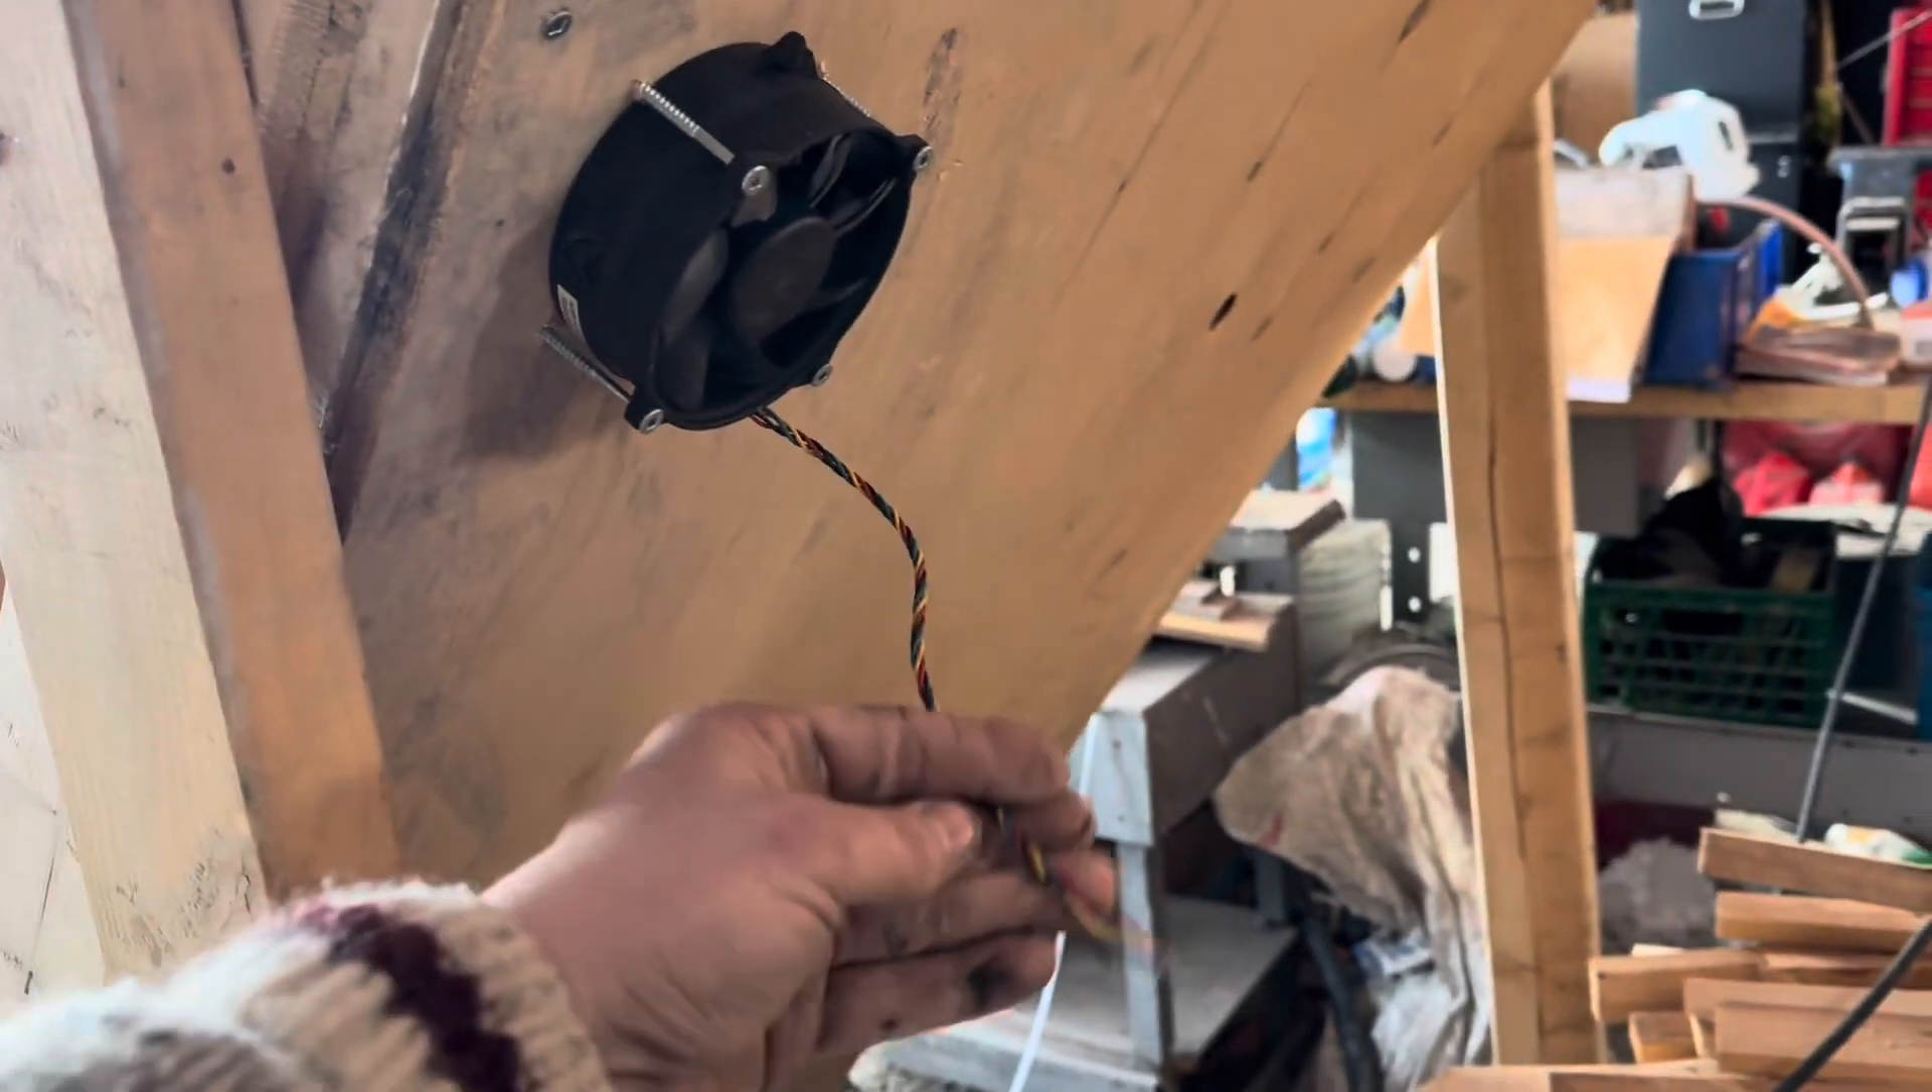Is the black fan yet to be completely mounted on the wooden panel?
No.